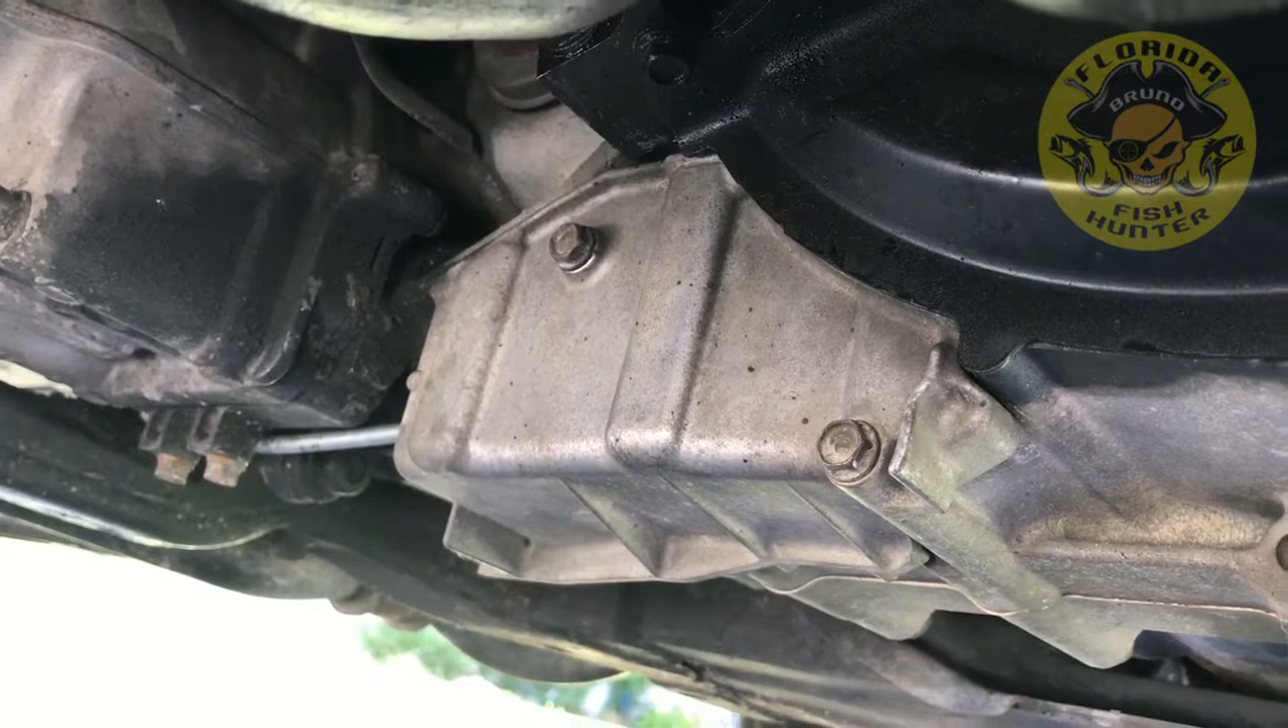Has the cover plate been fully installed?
Yes.